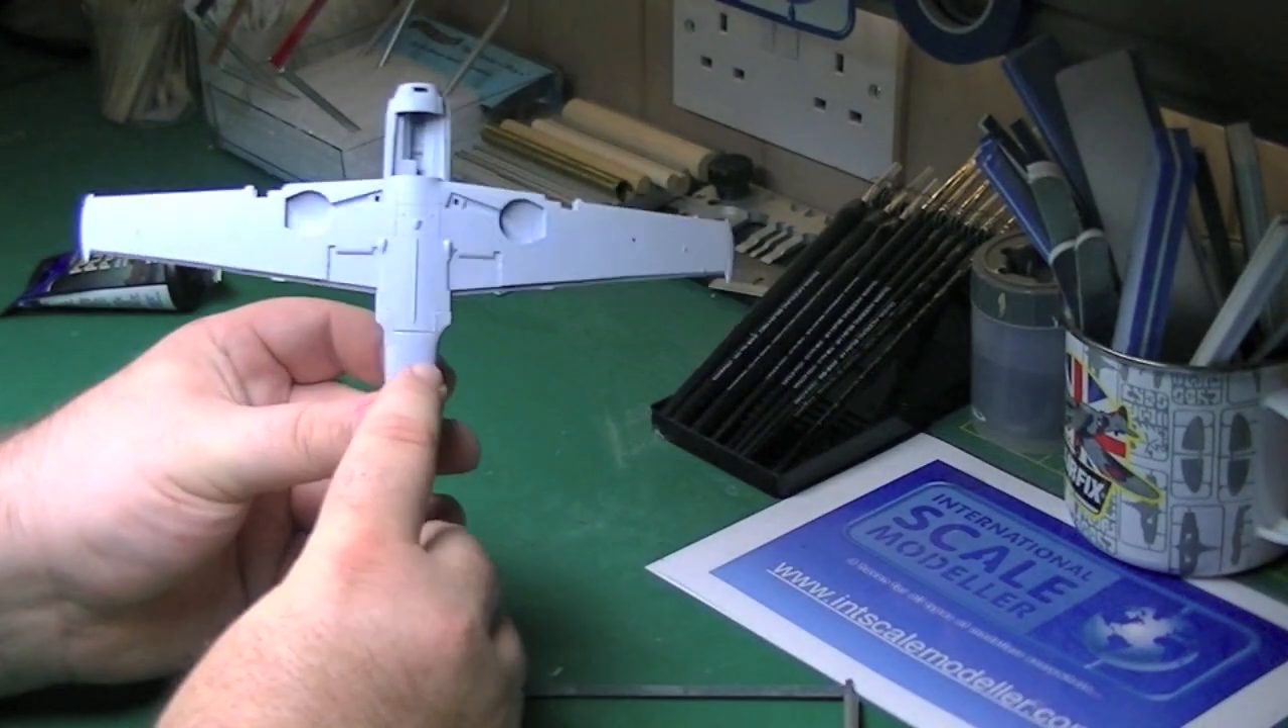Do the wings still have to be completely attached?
No.